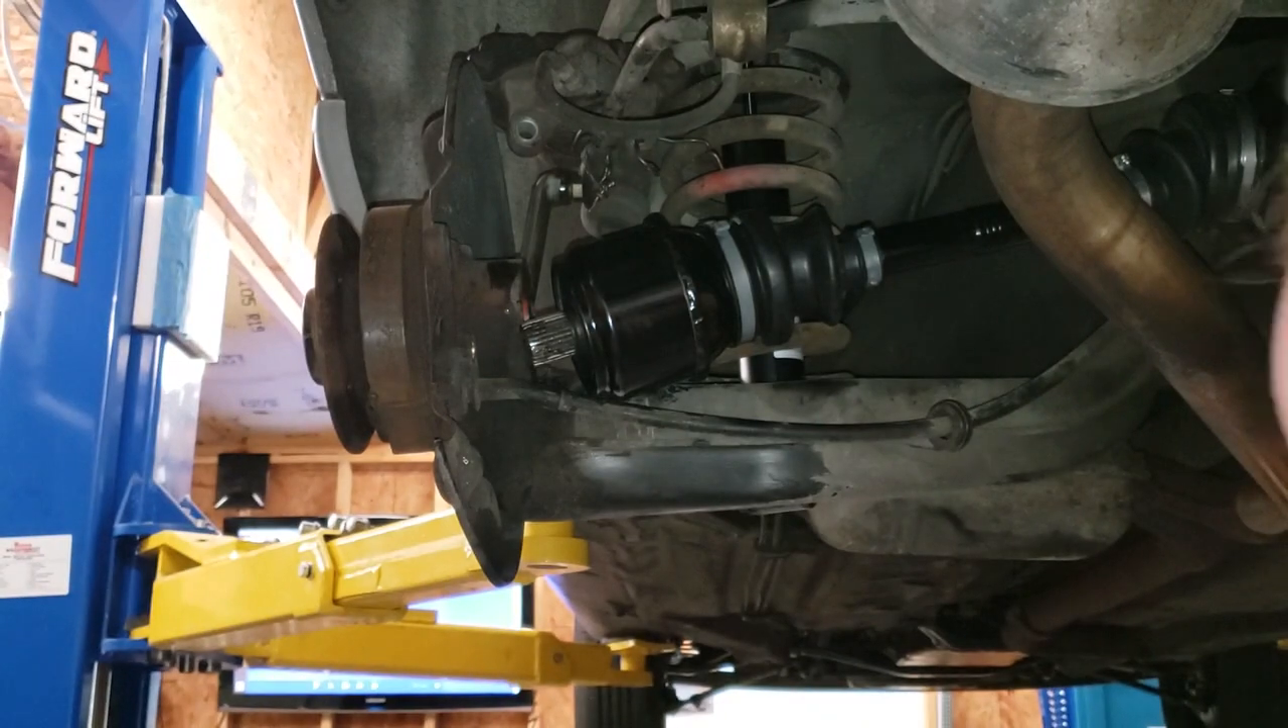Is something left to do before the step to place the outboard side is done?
Yes.